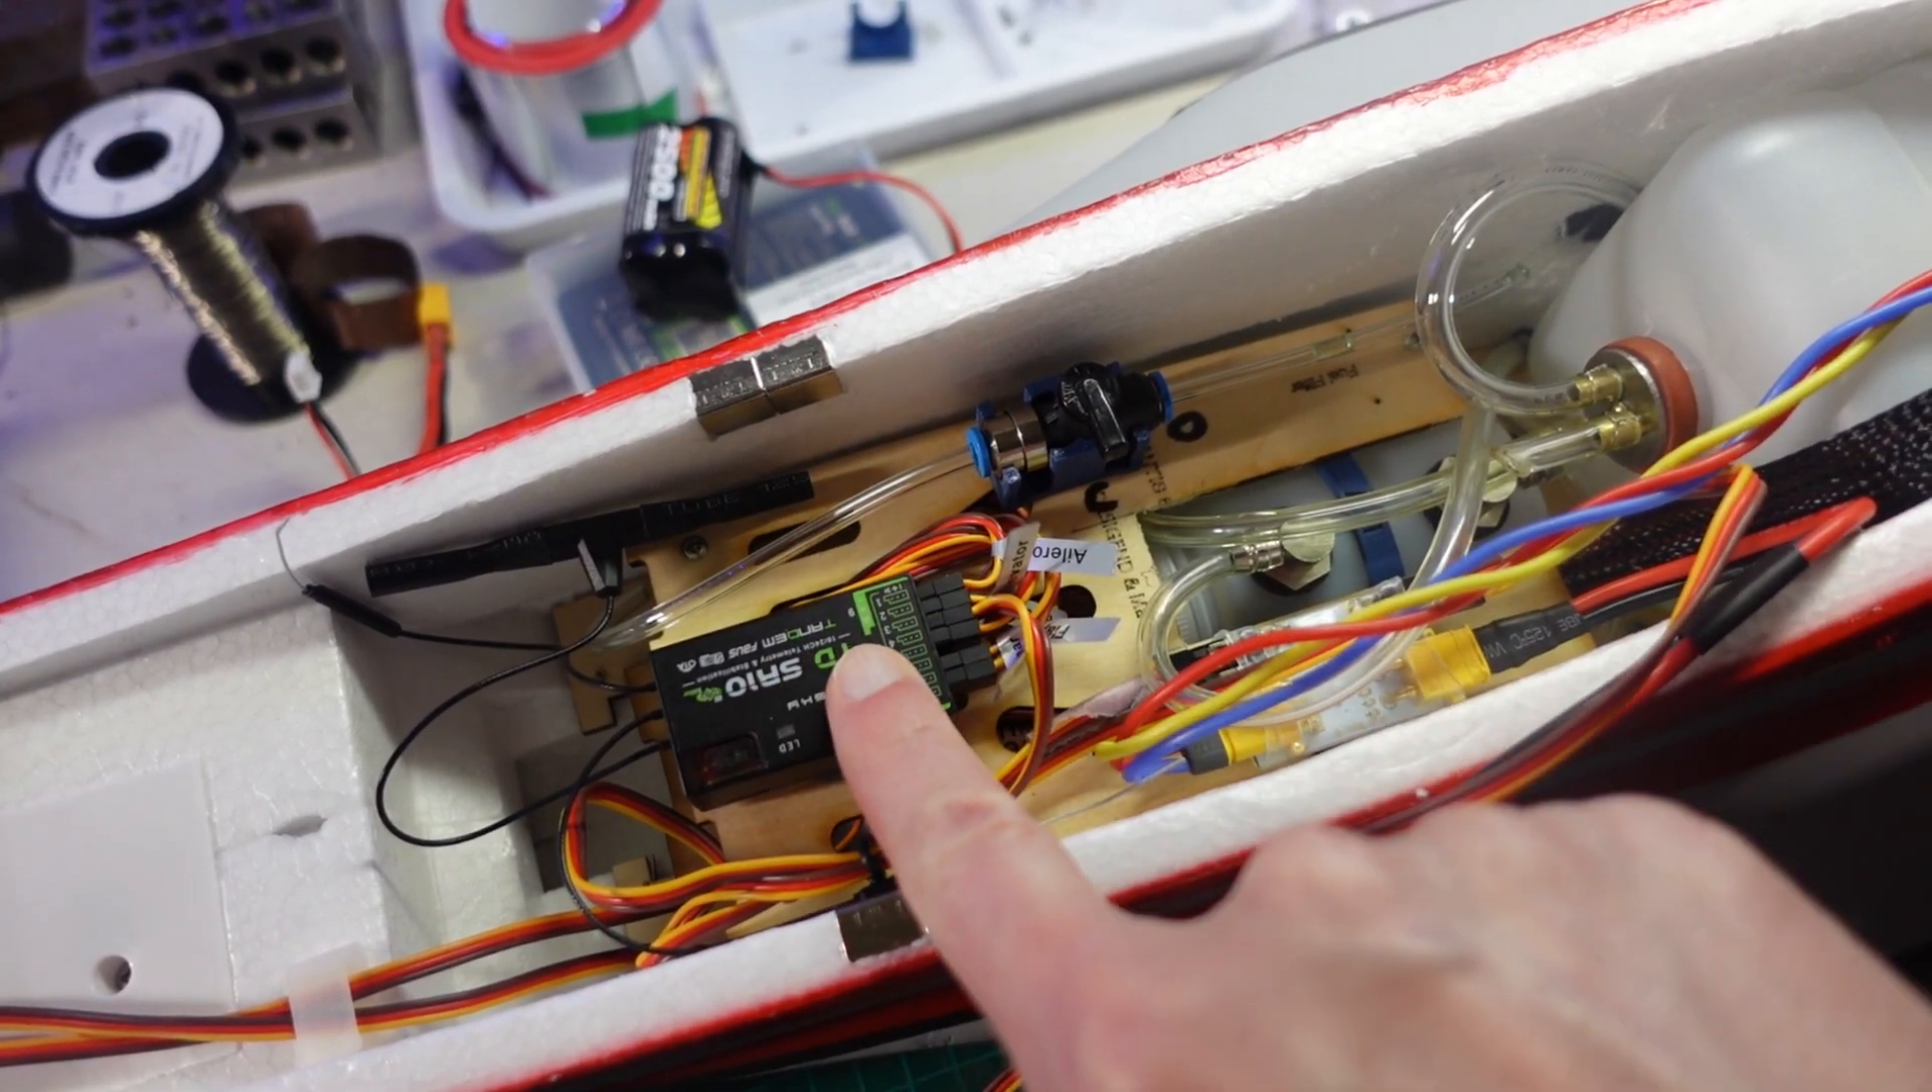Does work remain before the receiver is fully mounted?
No.